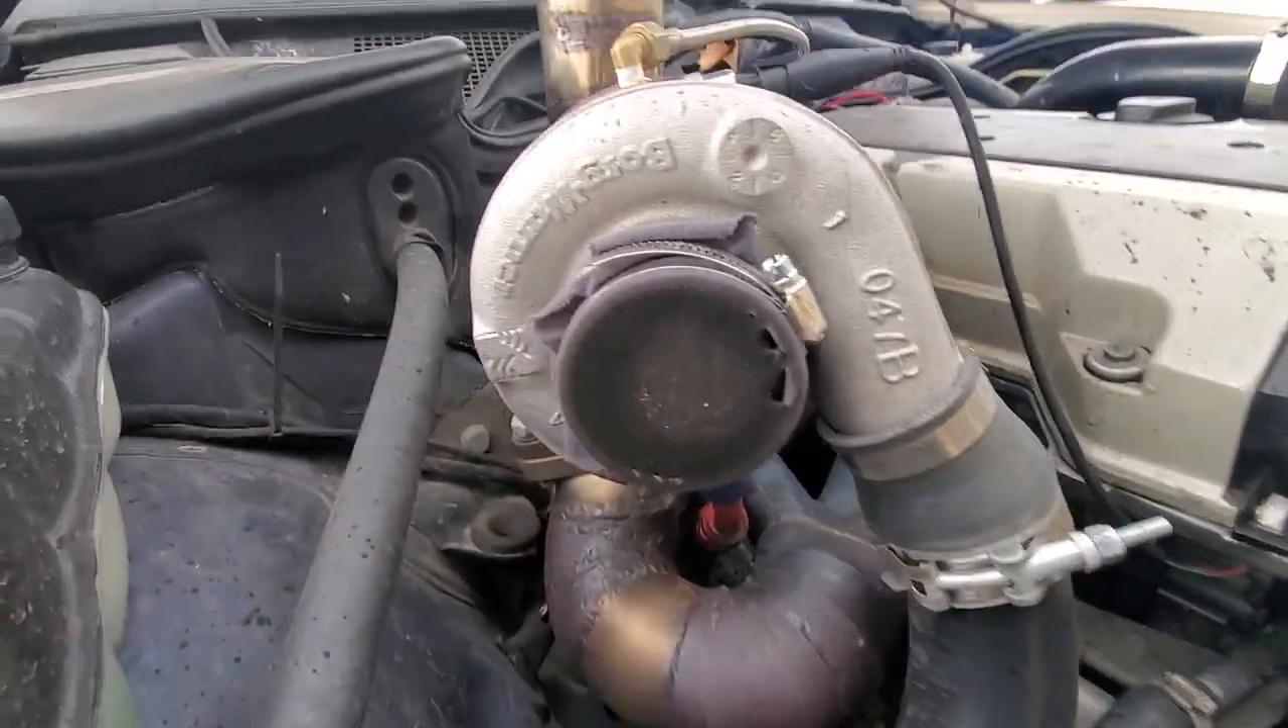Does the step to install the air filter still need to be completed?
Yes.